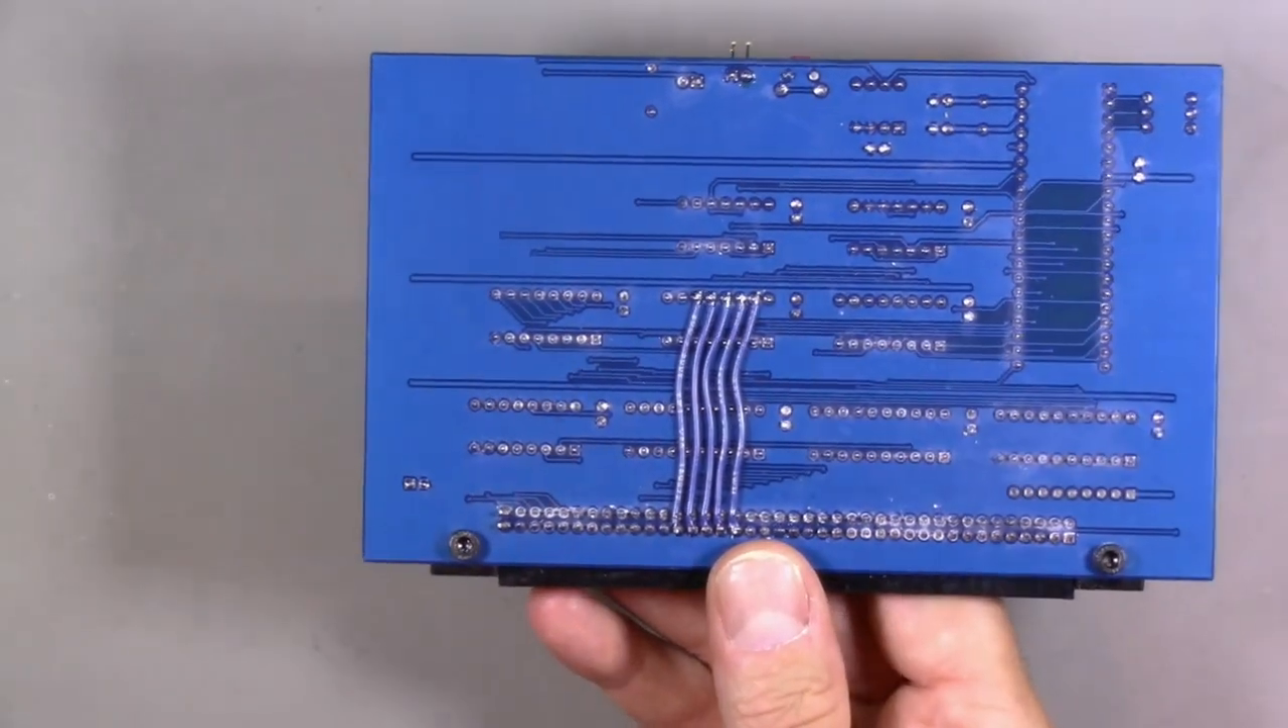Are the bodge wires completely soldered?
Yes.